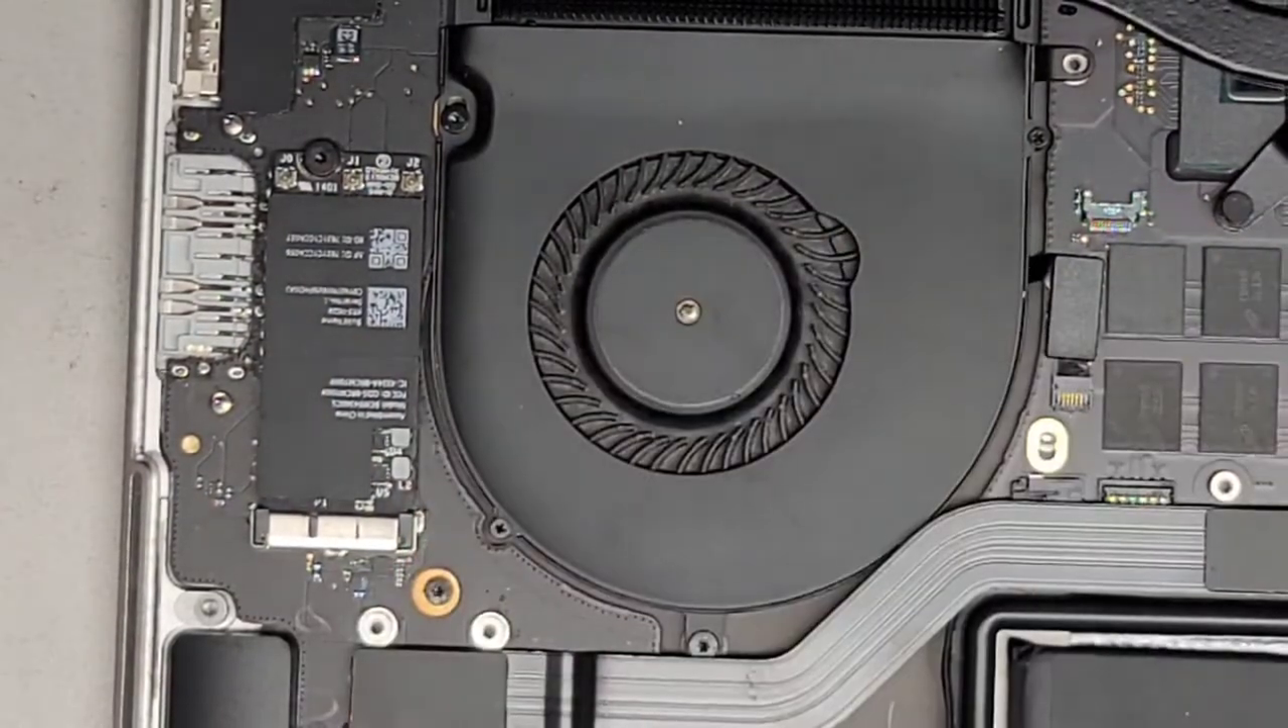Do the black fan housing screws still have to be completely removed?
Yes.